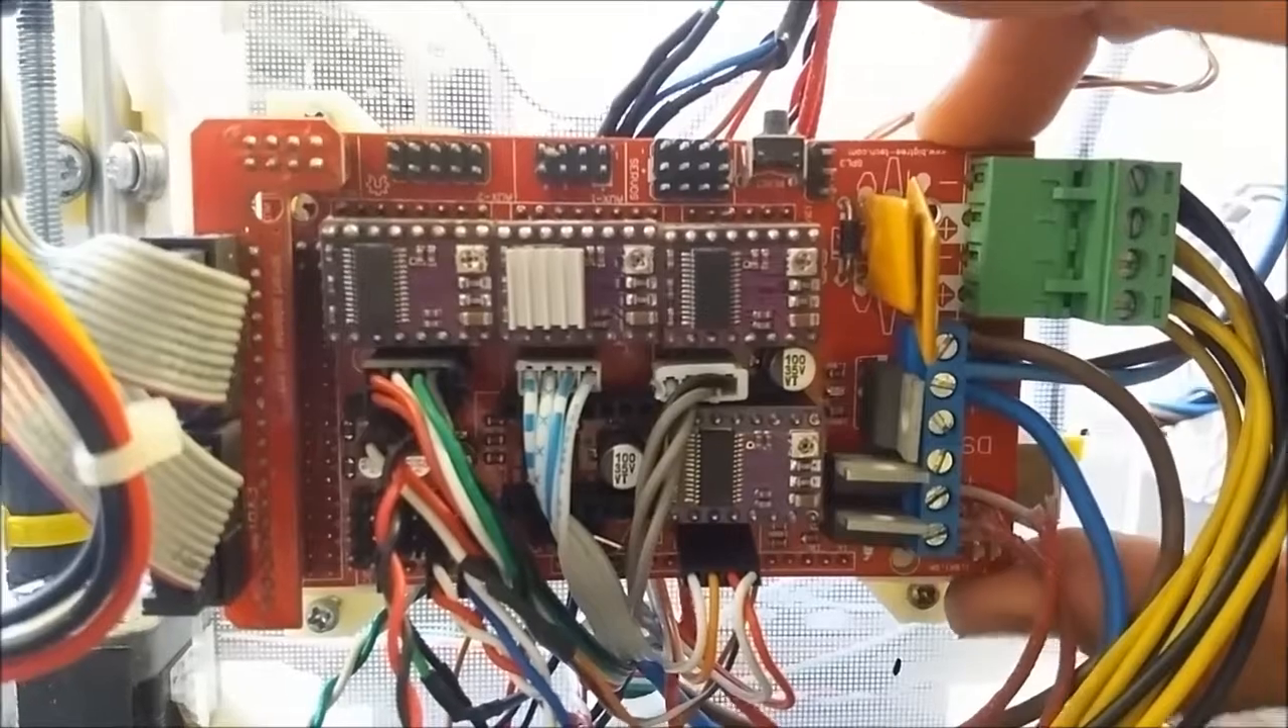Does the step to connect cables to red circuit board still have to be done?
No.